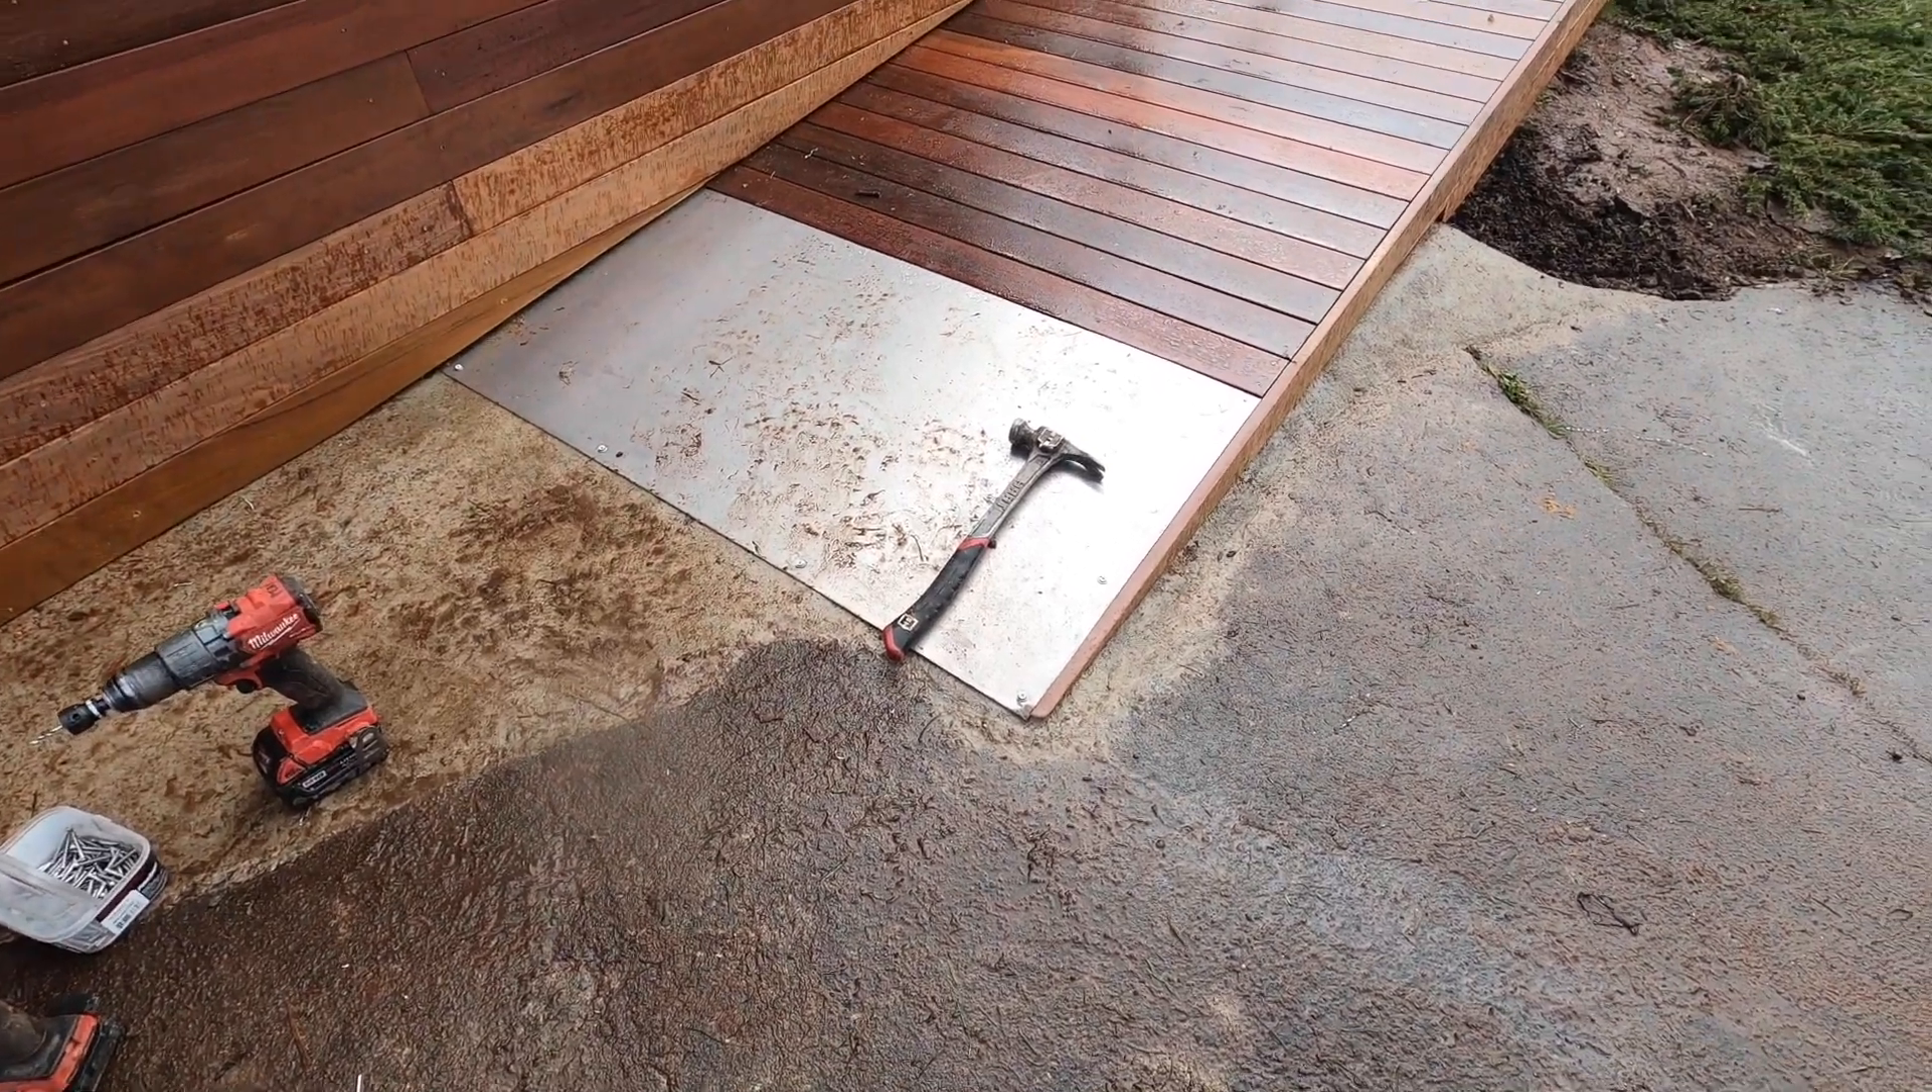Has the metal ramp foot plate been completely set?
Yes.